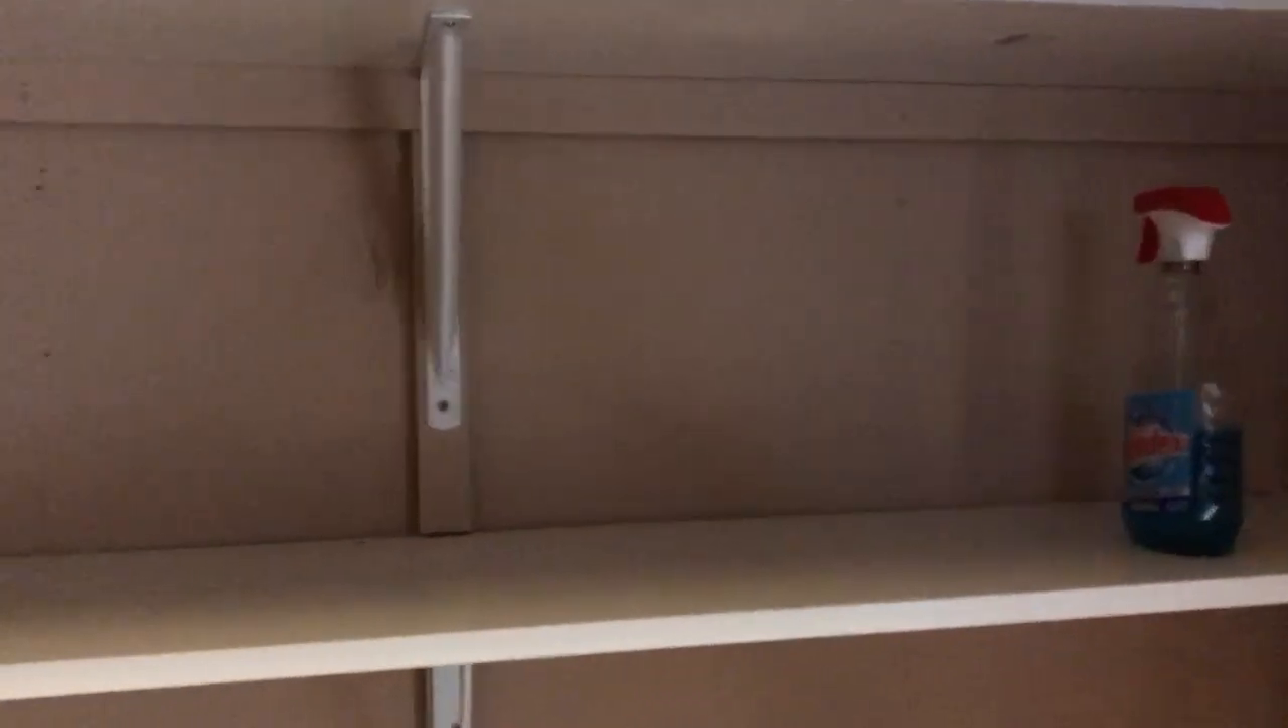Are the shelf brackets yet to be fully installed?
No.